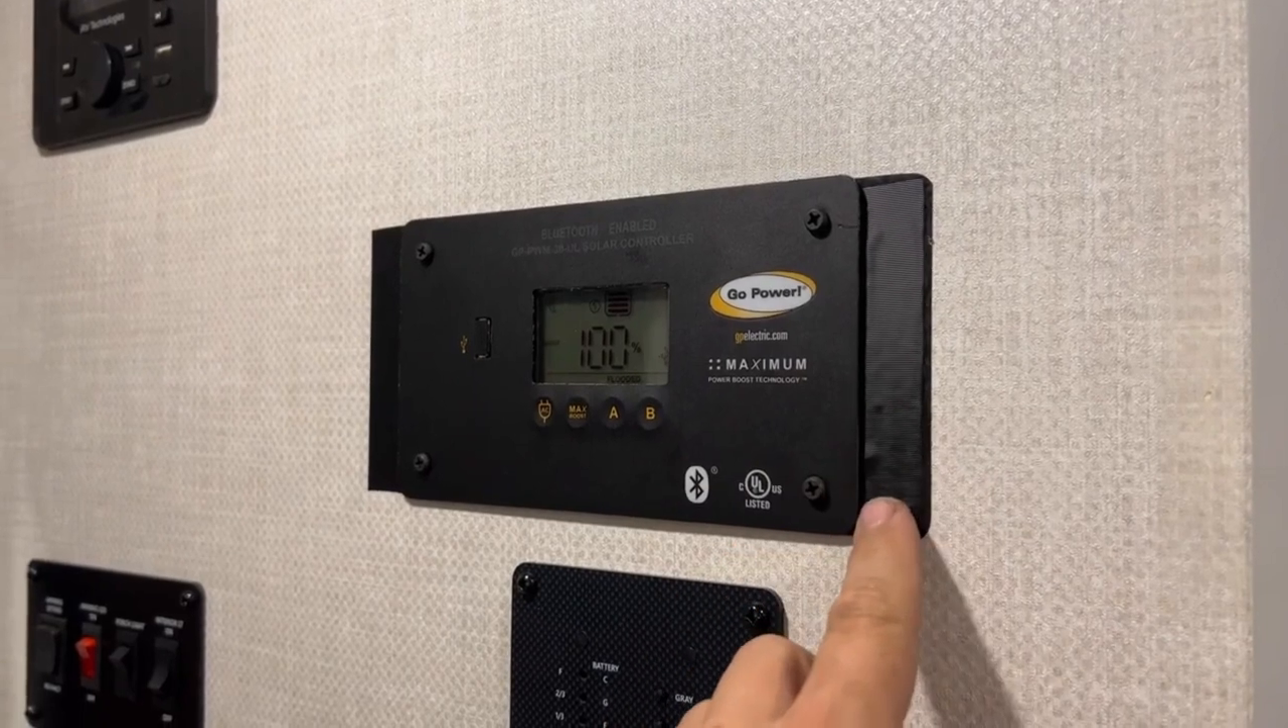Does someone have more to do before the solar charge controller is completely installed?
No.